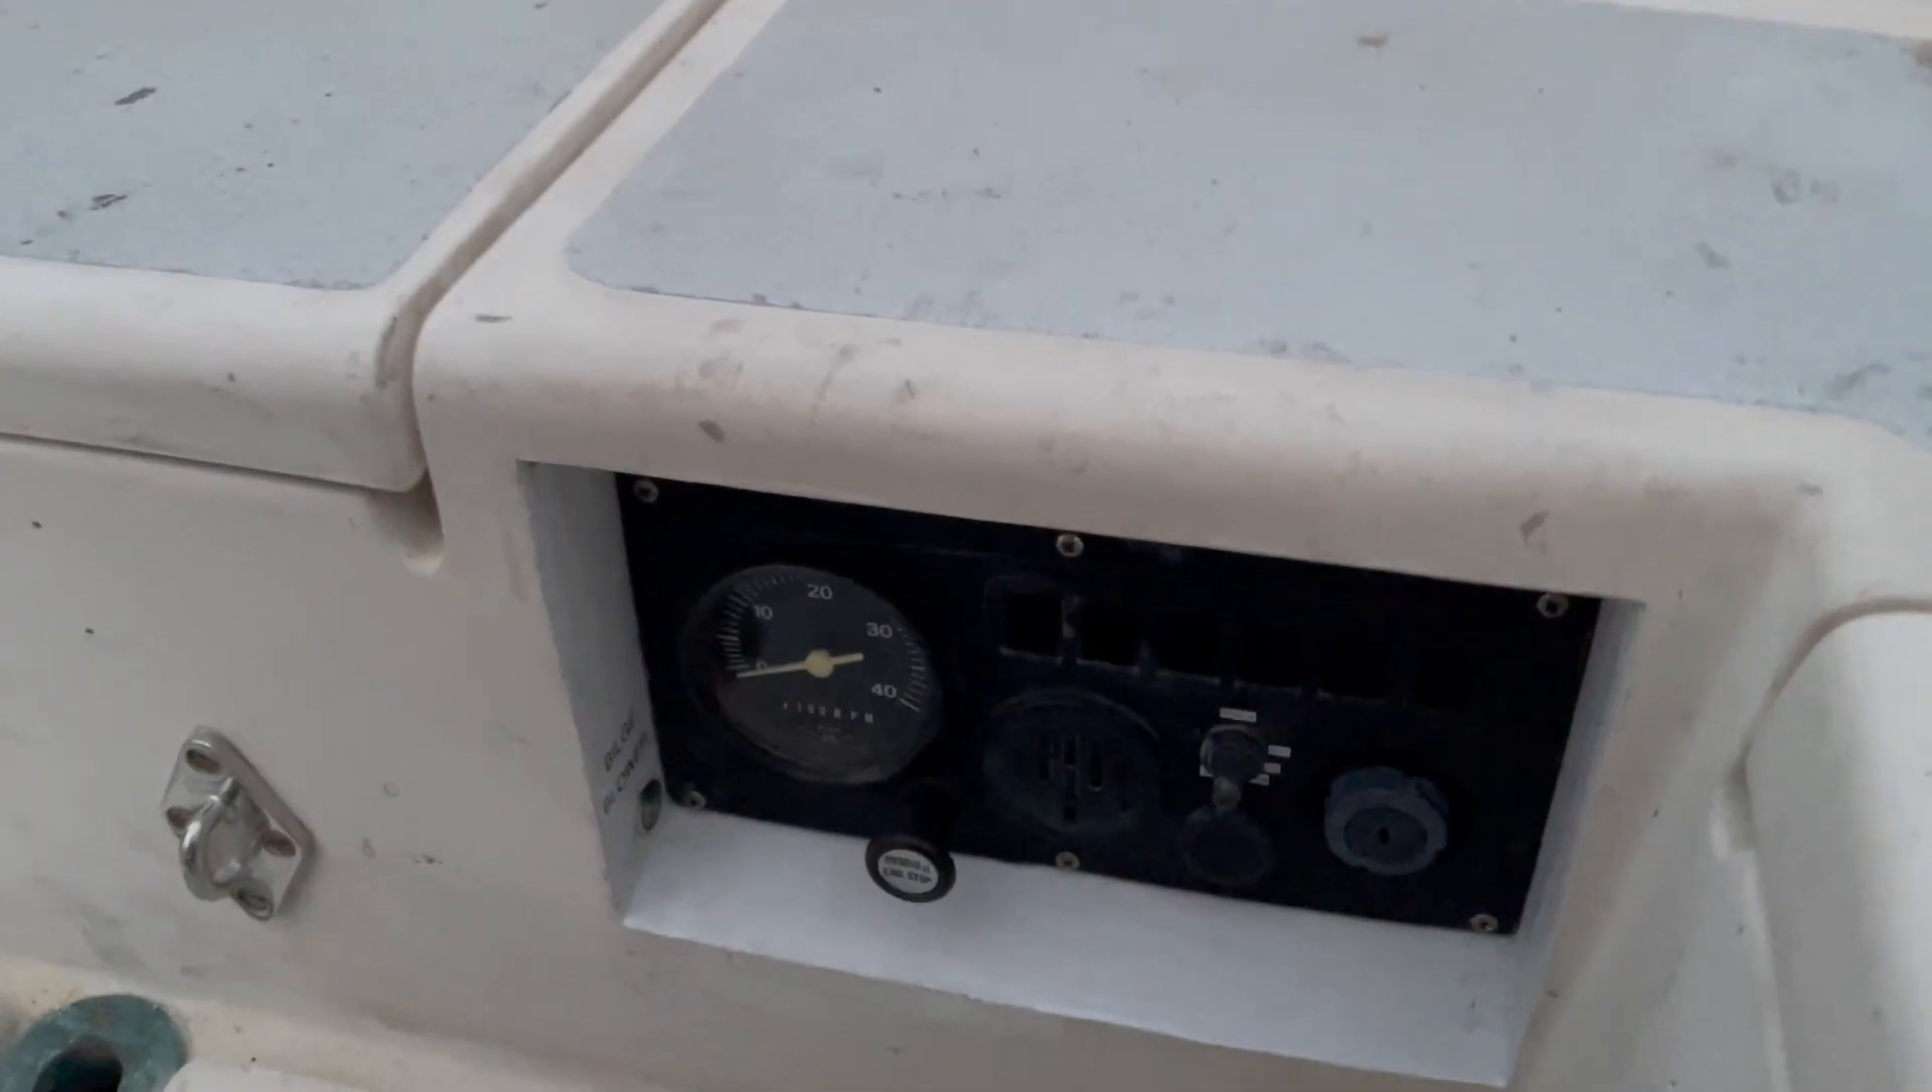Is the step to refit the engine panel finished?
Yes.